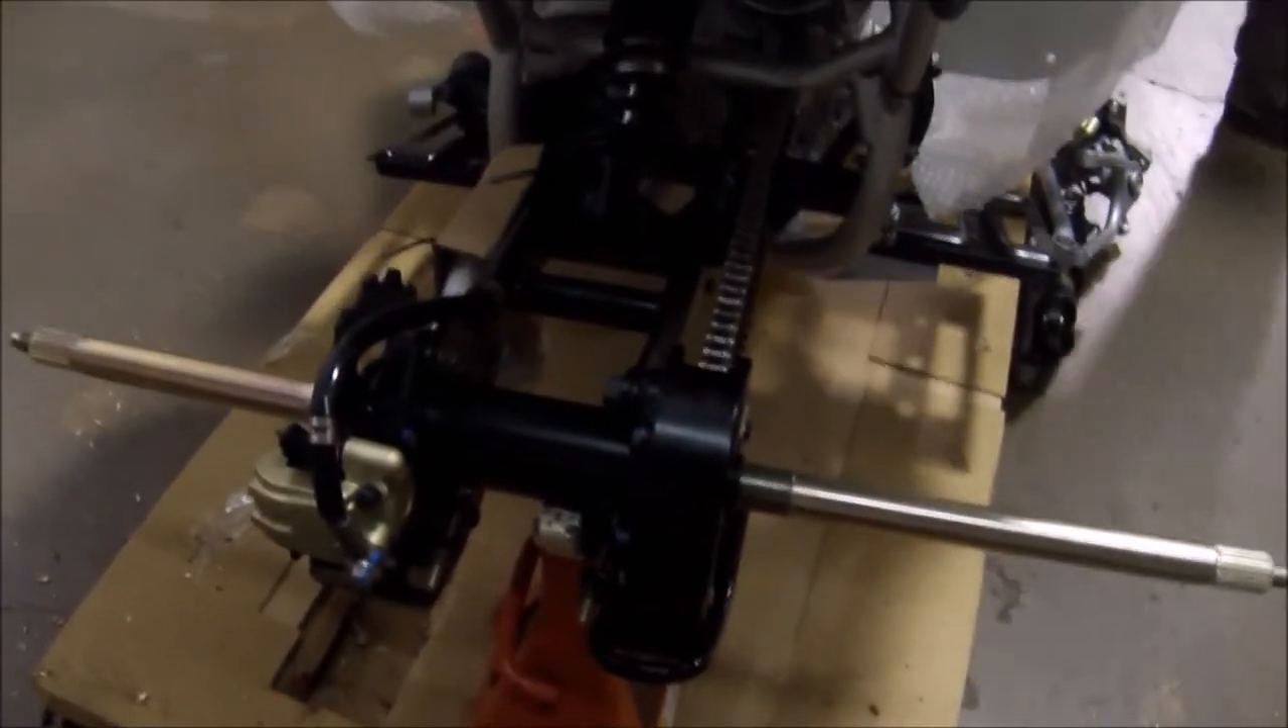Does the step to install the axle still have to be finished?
No.